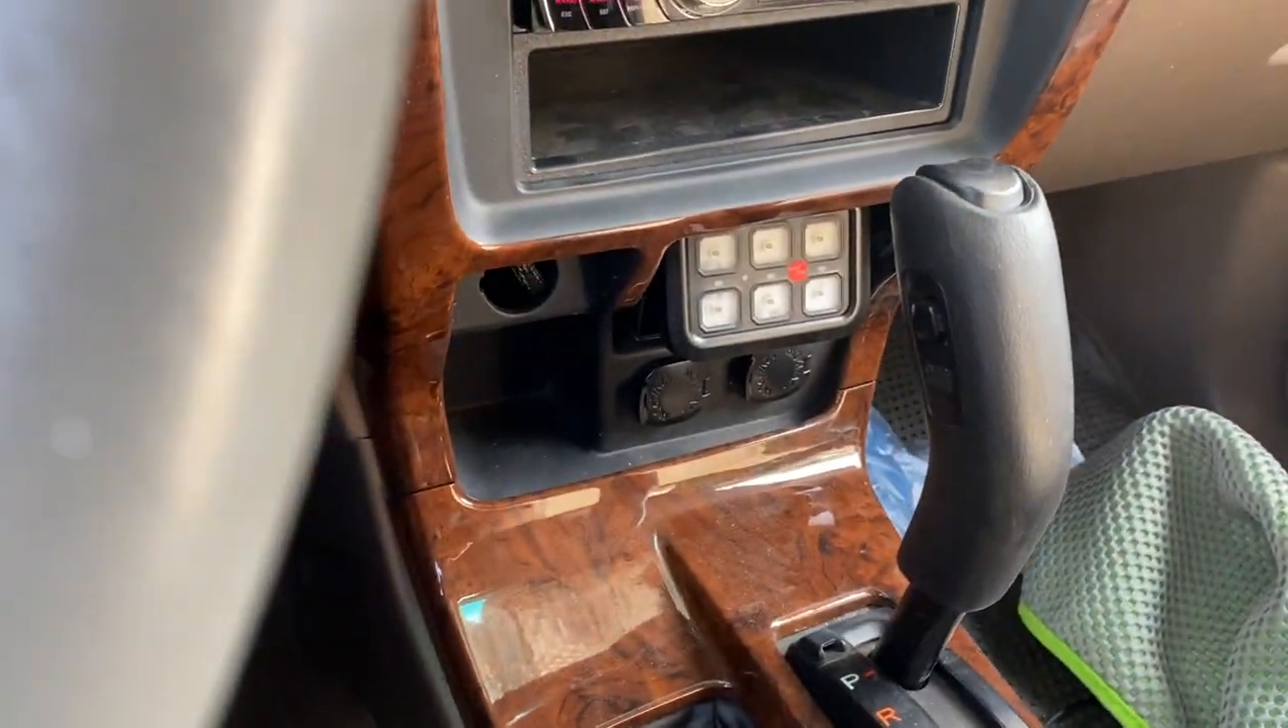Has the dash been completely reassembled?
Yes.